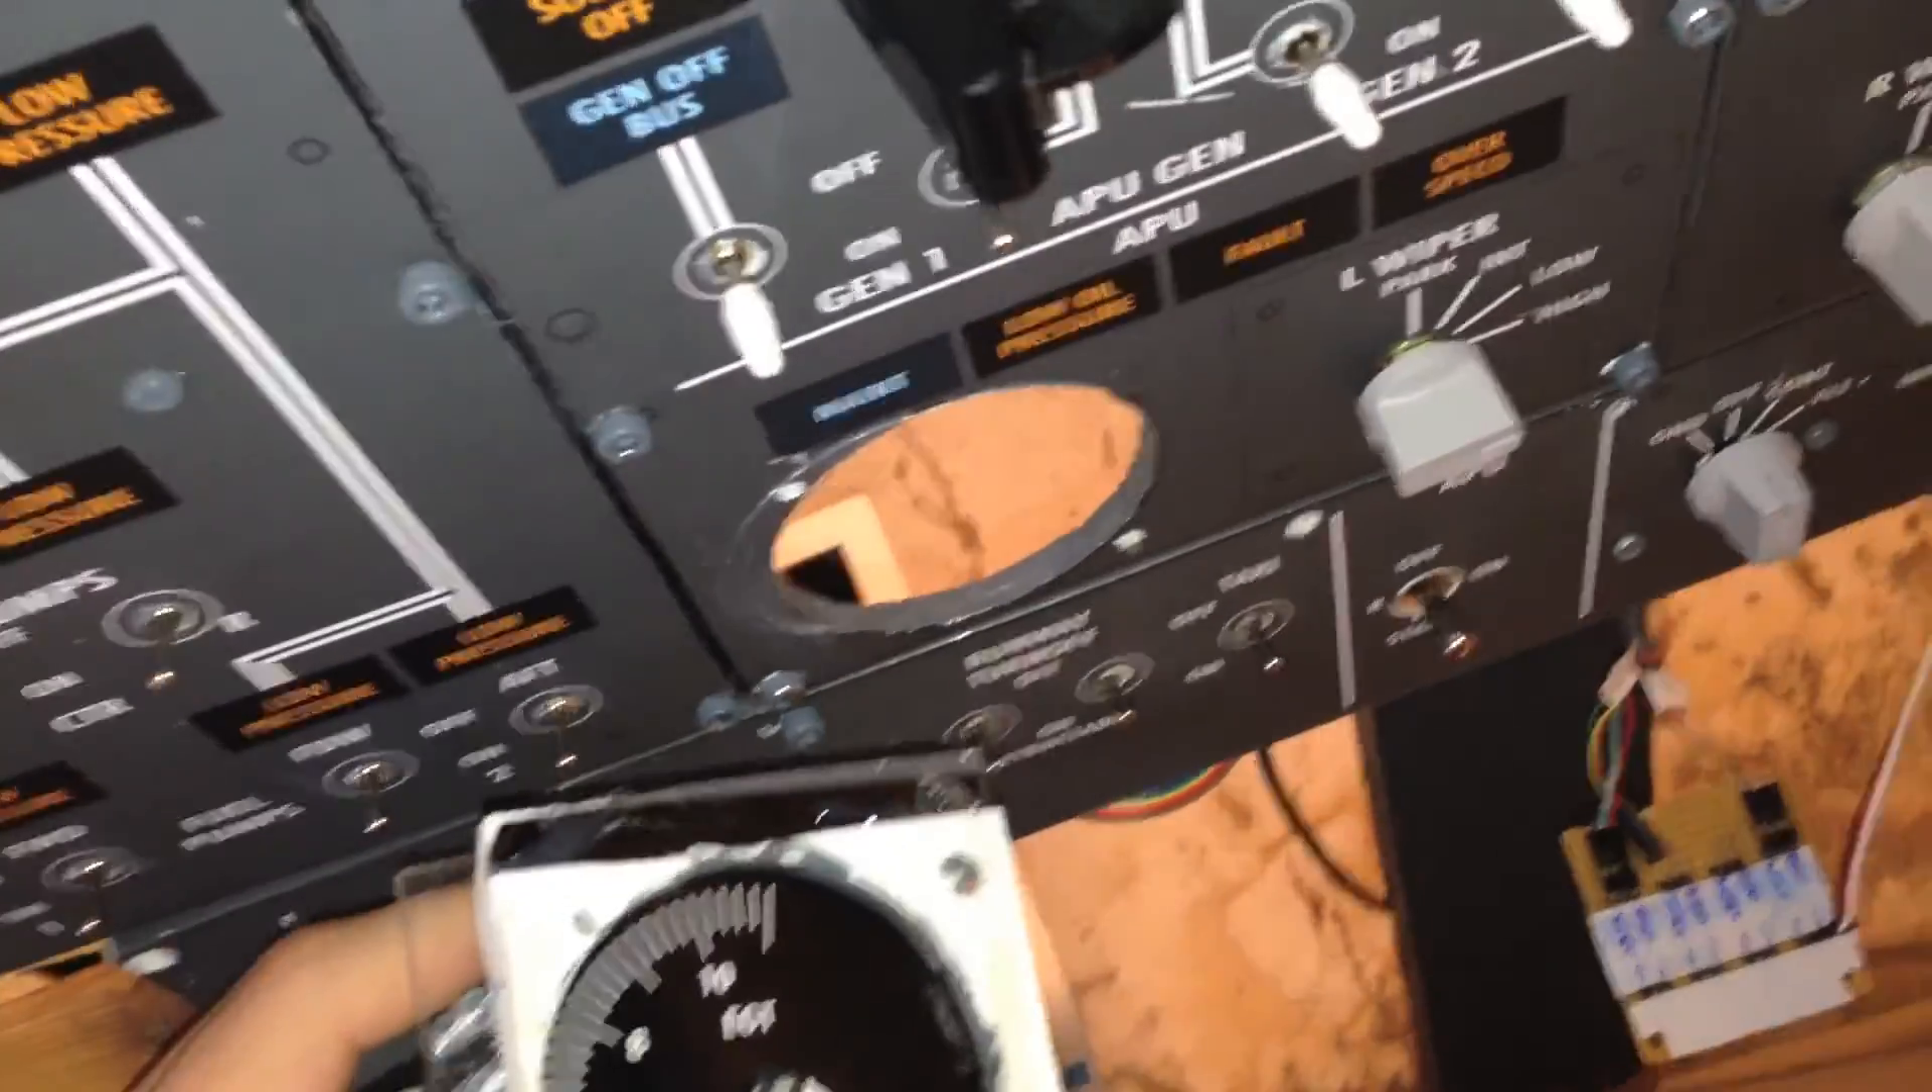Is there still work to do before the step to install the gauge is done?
Yes.